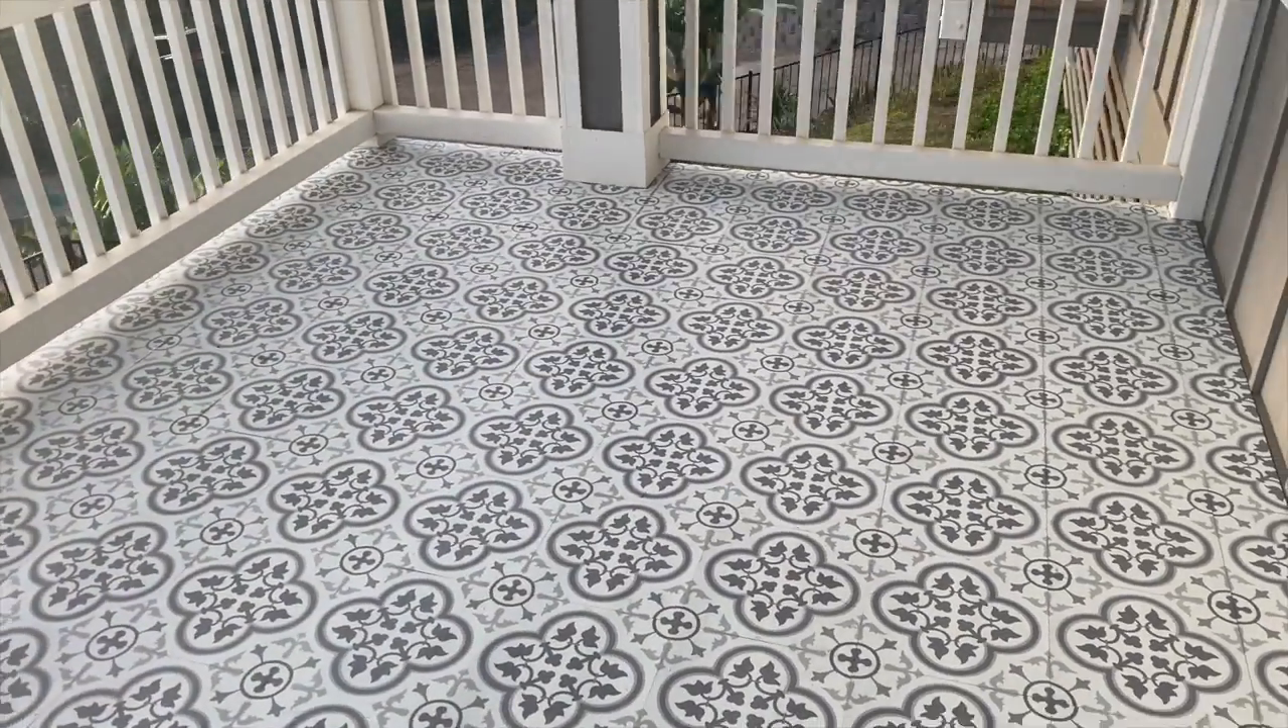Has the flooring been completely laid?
Yes.